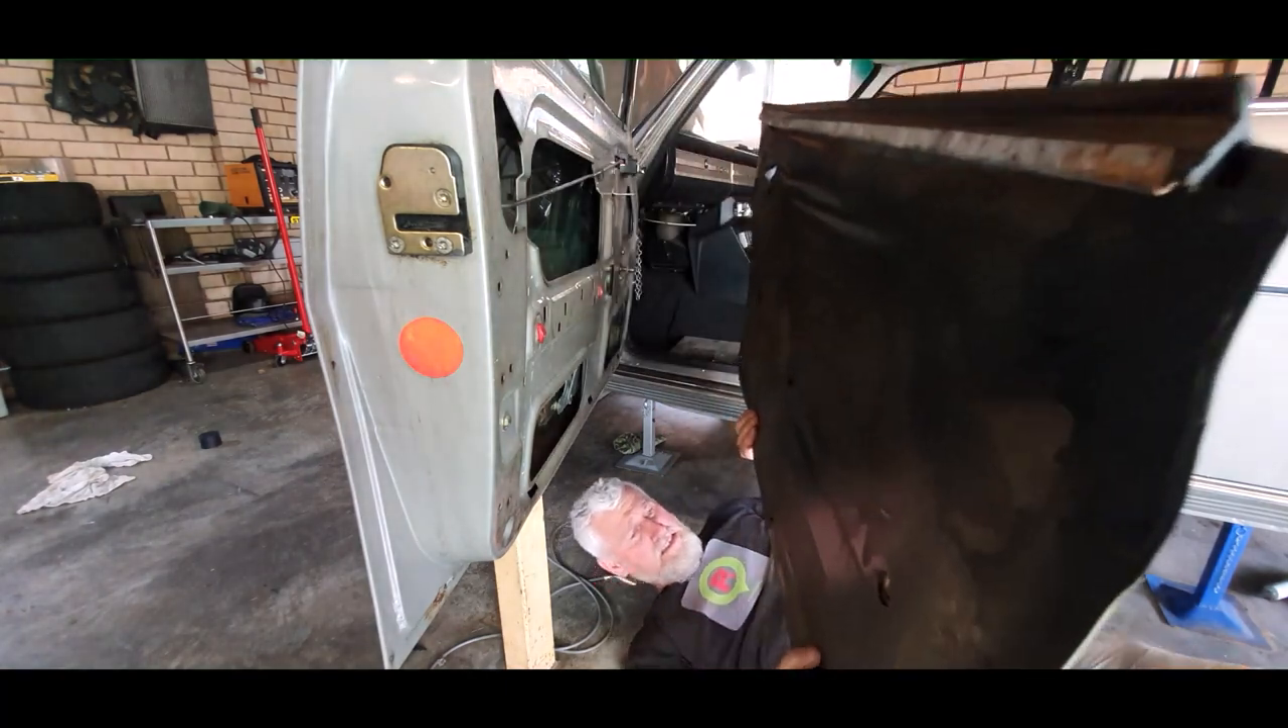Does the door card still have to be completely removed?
No.